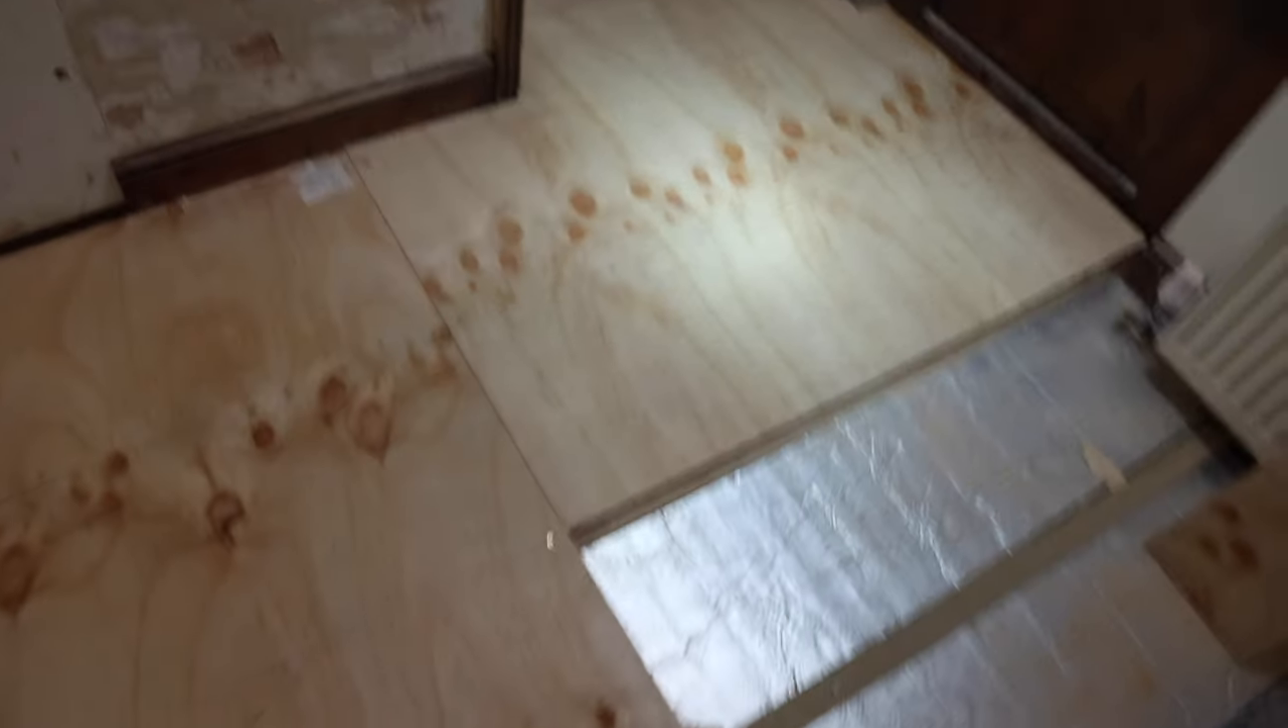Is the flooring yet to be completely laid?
Yes.